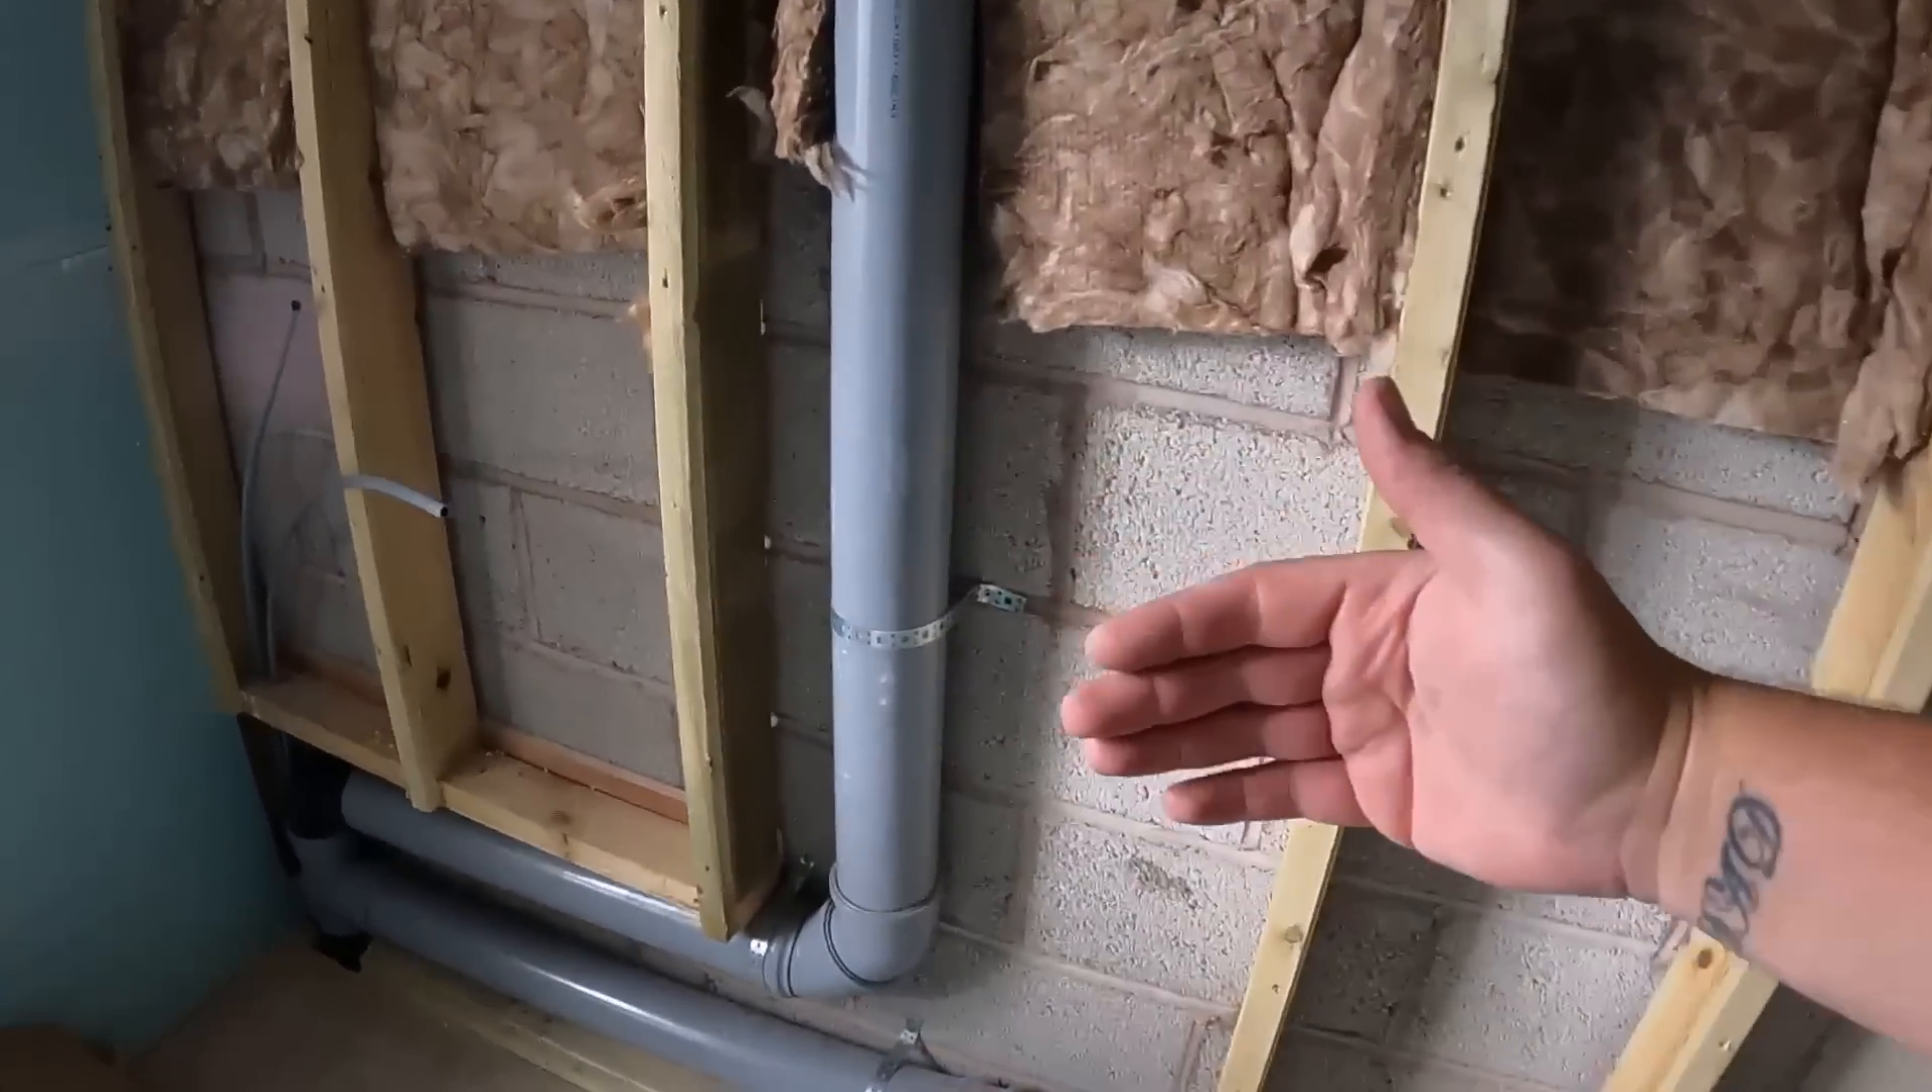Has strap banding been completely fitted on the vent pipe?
Yes.